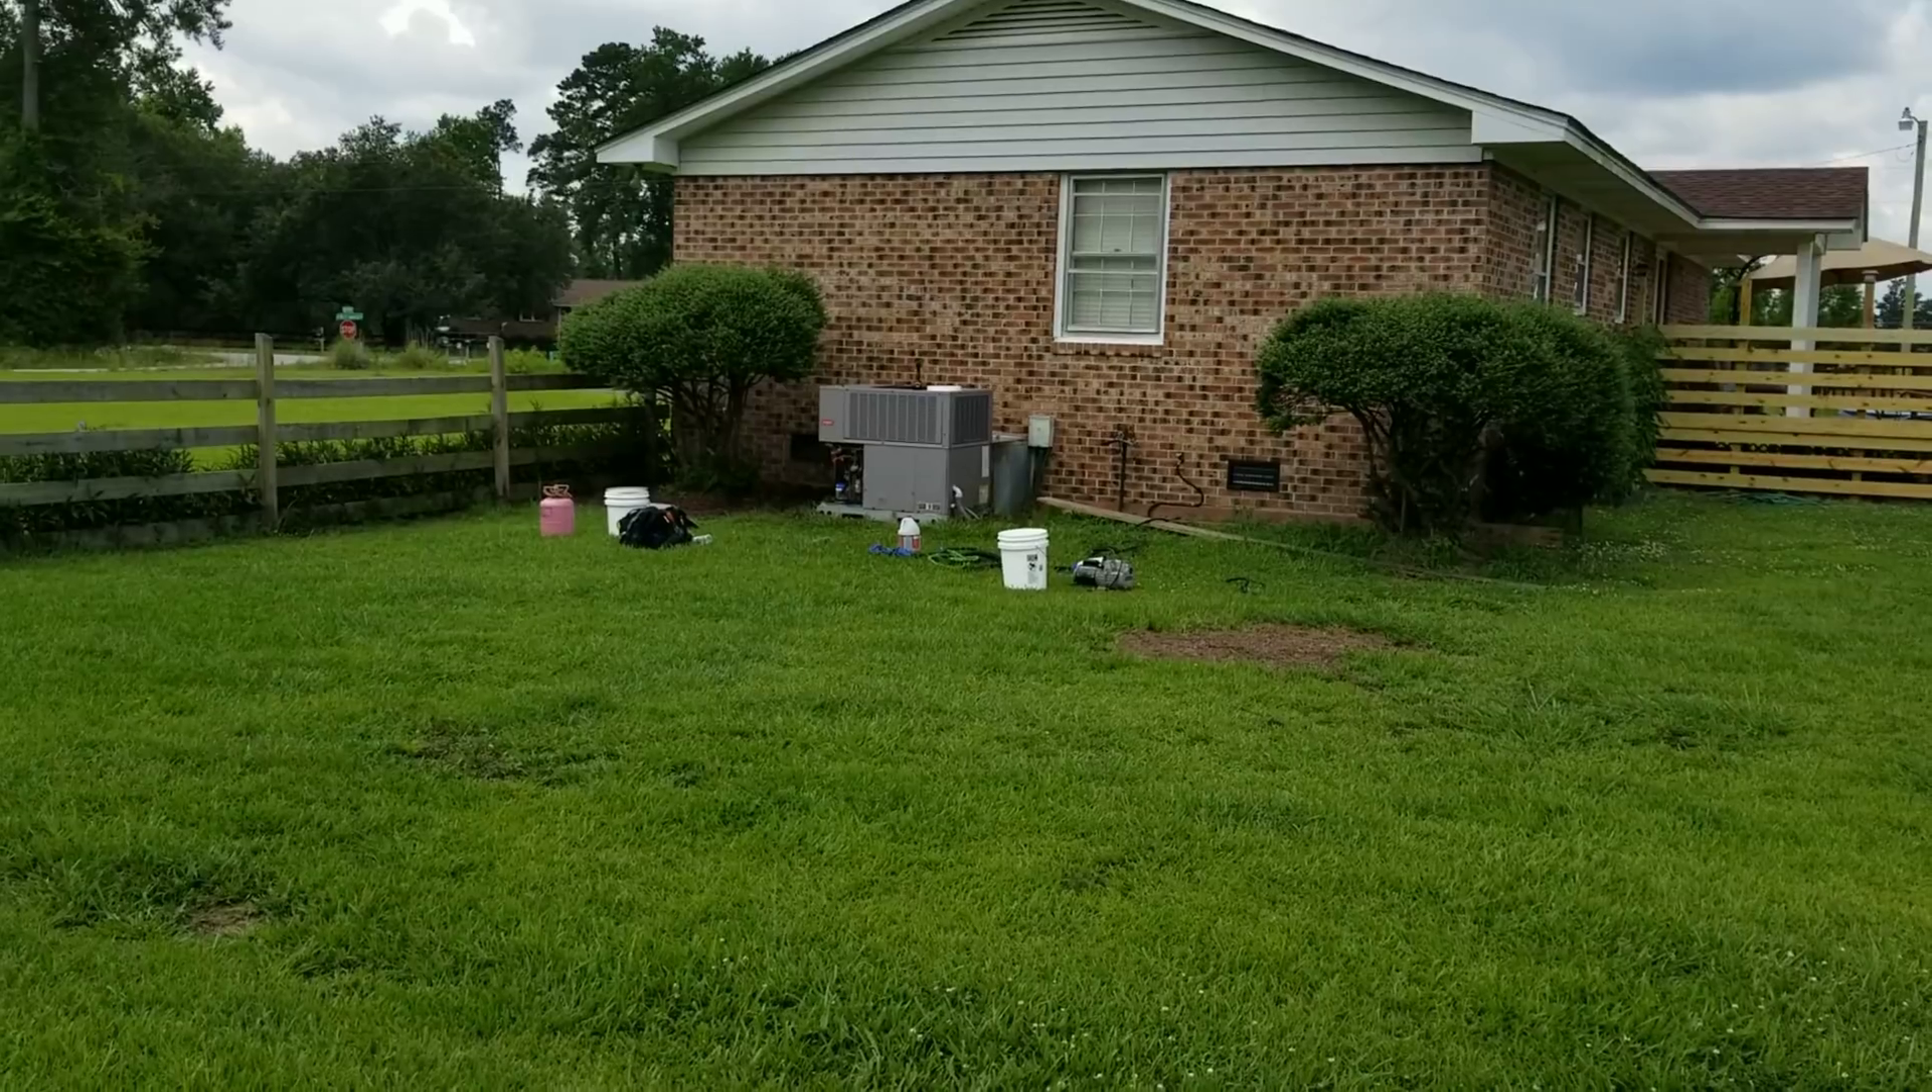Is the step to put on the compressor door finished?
No.